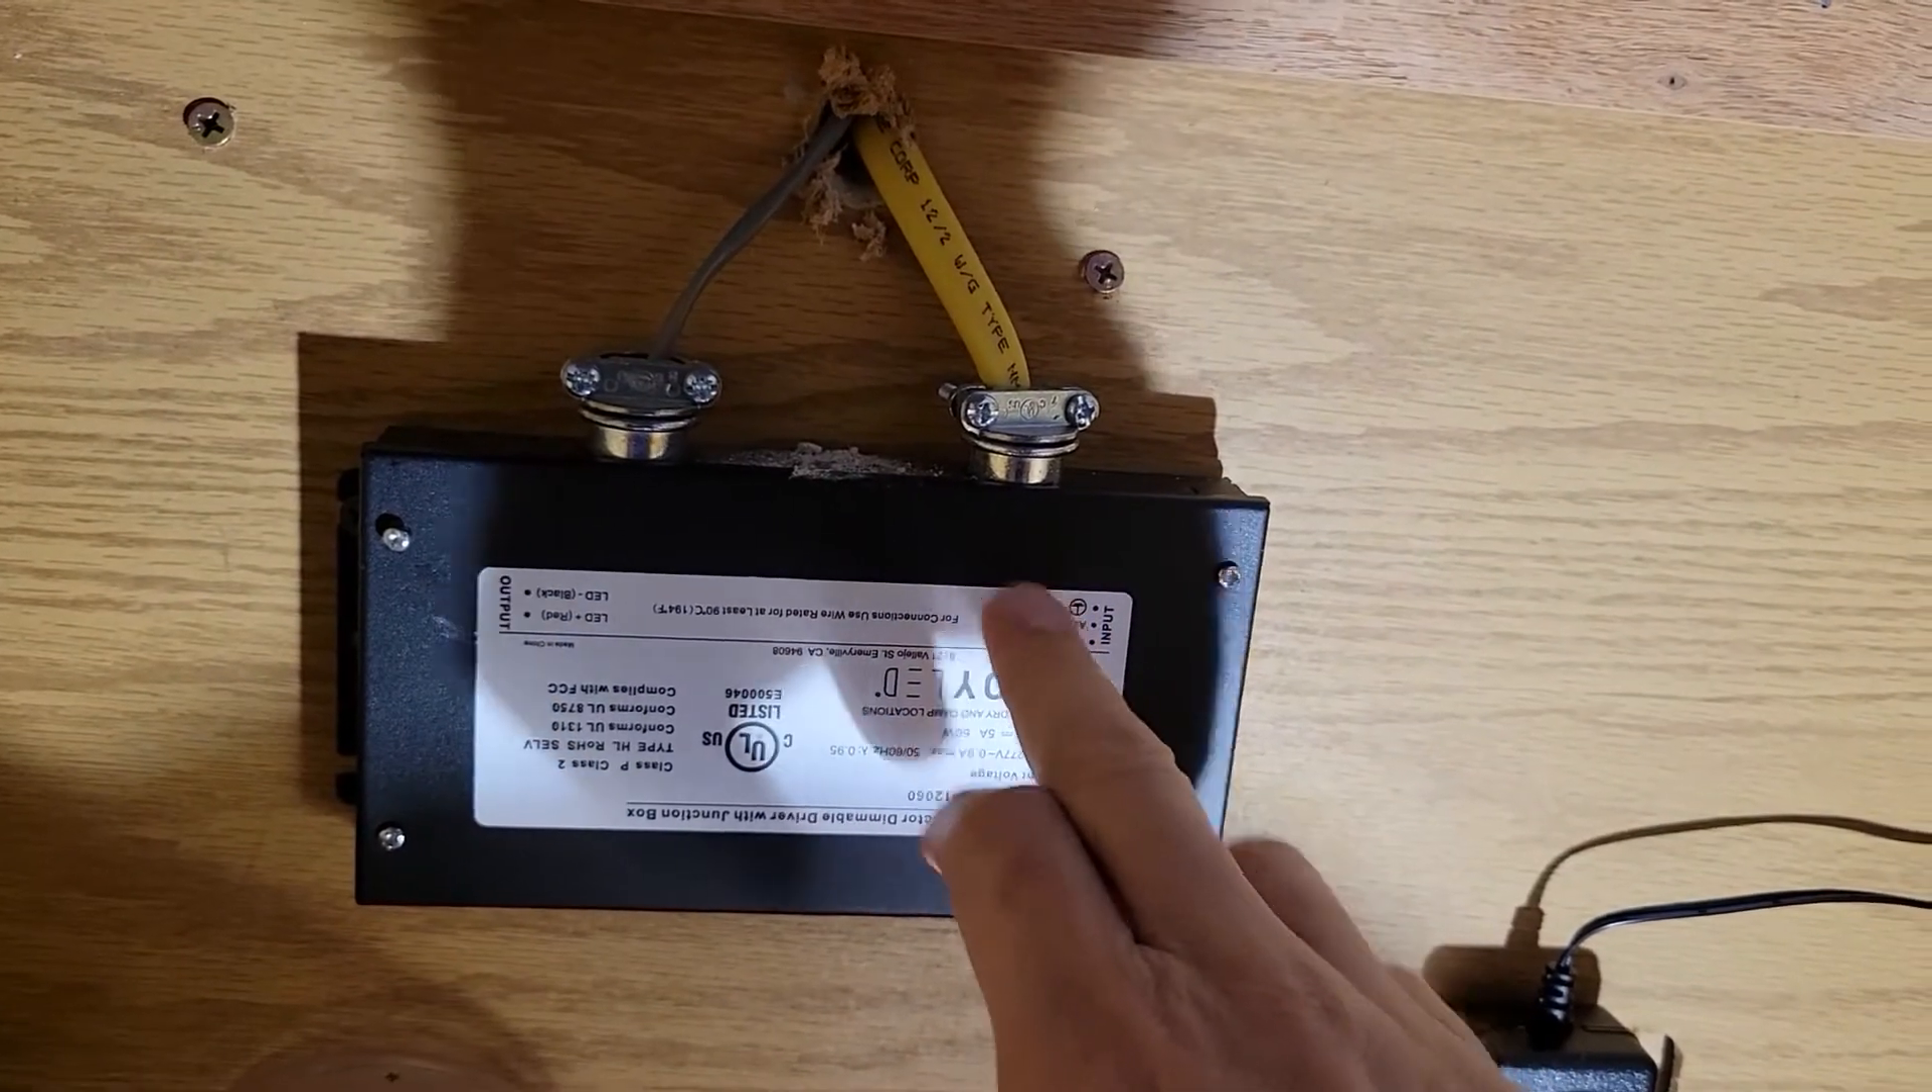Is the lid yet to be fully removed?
Yes.